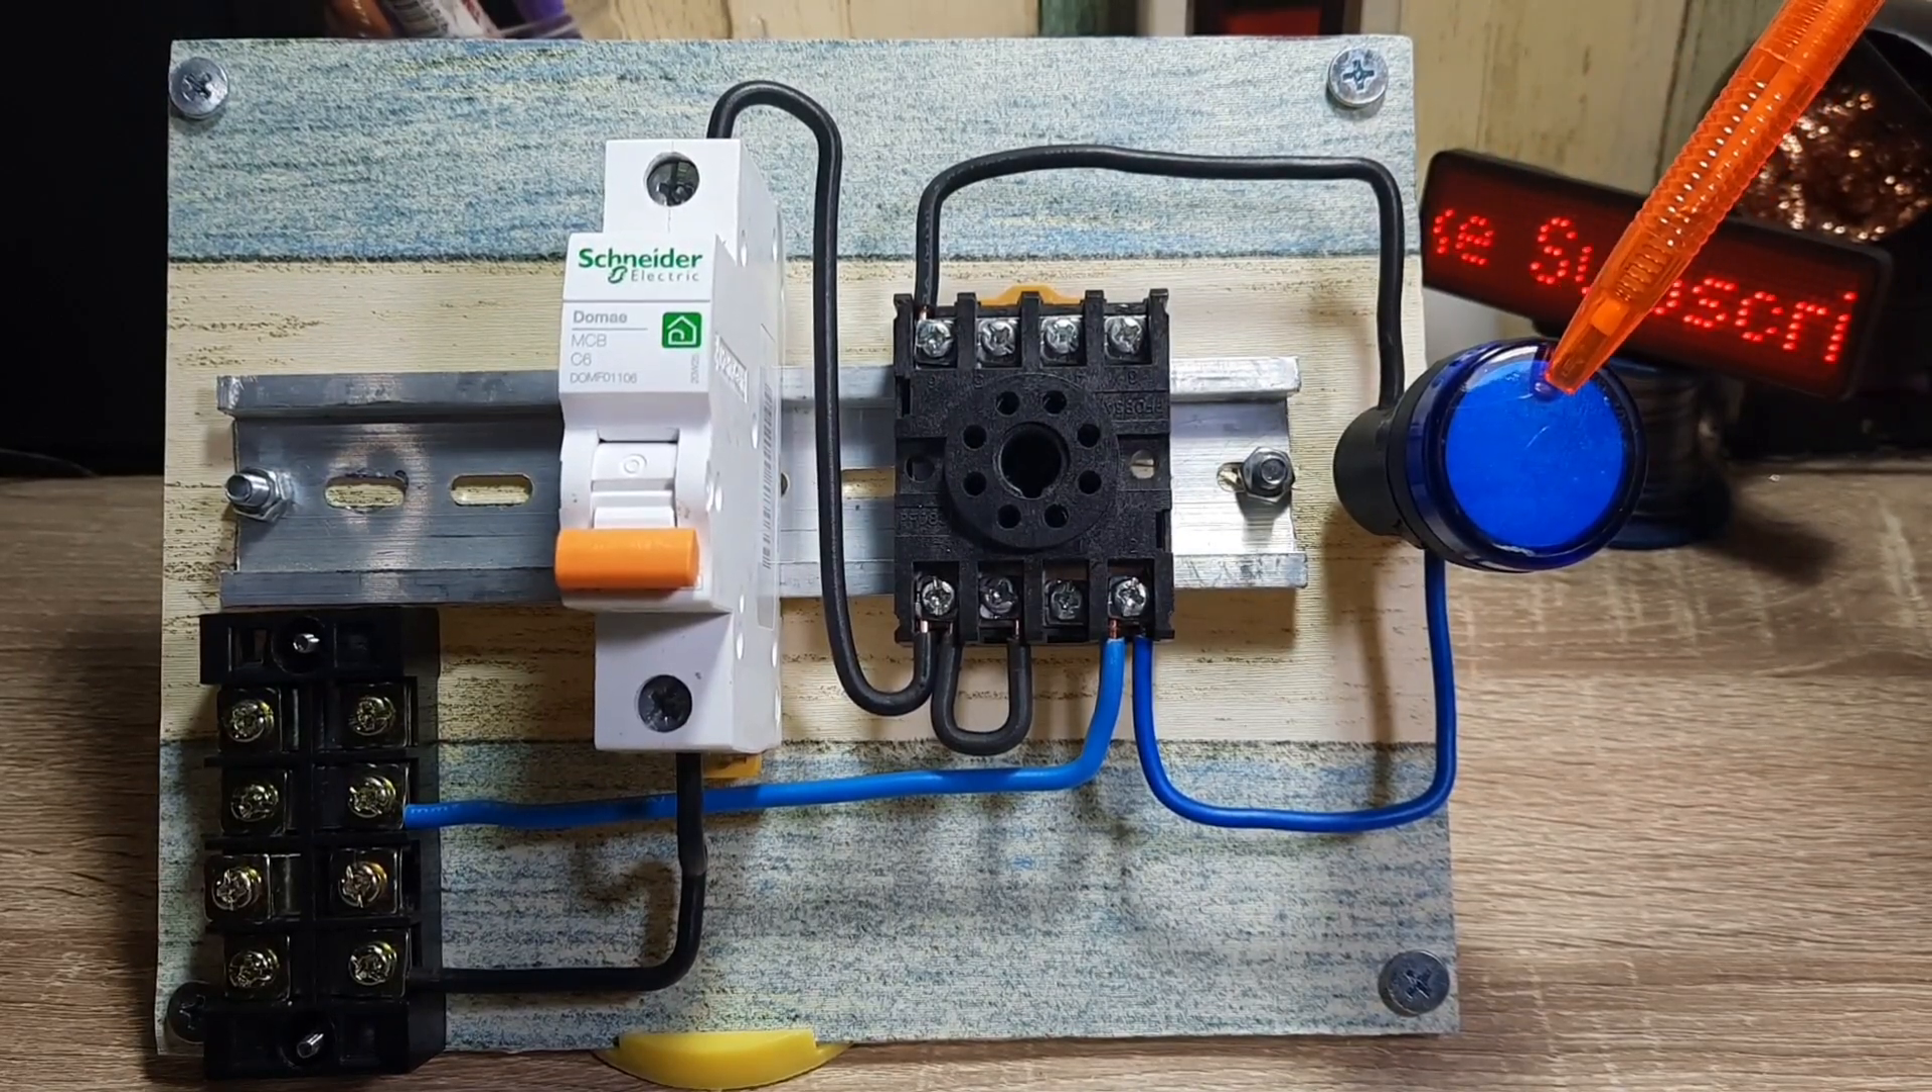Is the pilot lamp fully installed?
Yes.